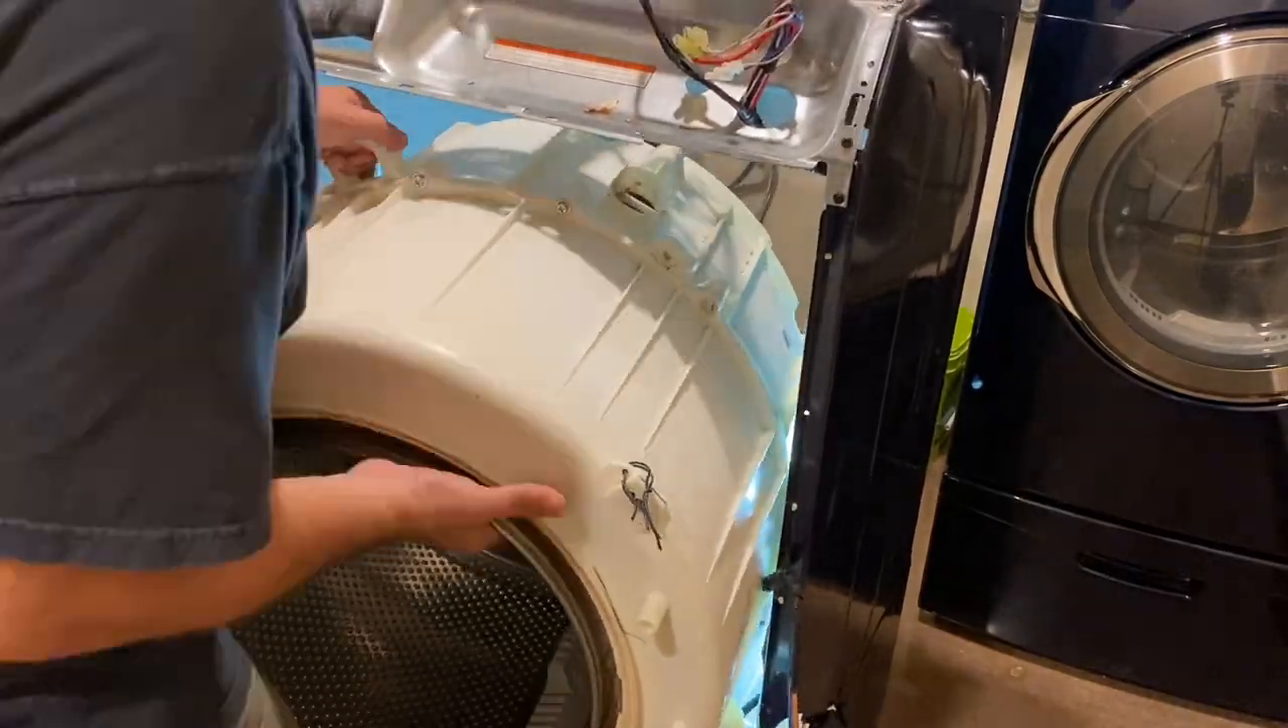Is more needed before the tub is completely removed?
Yes.